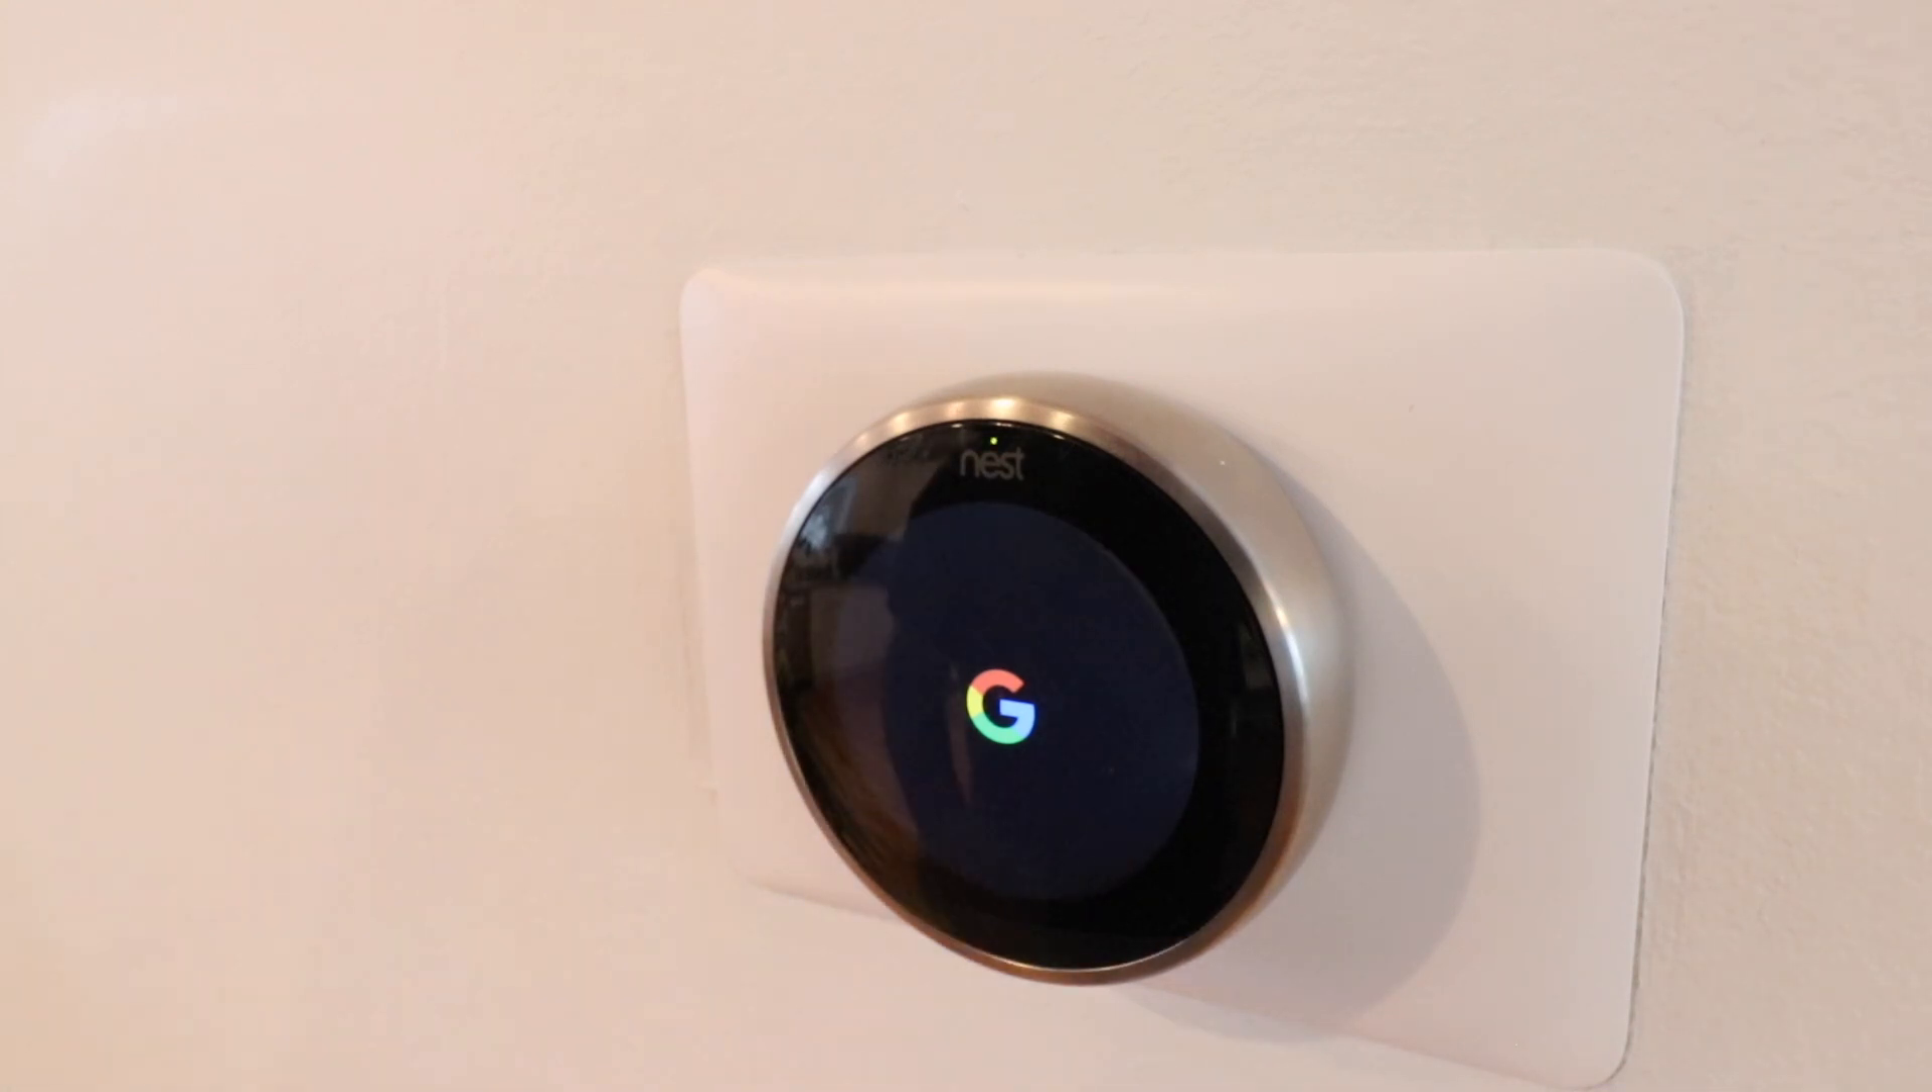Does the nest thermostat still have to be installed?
No.